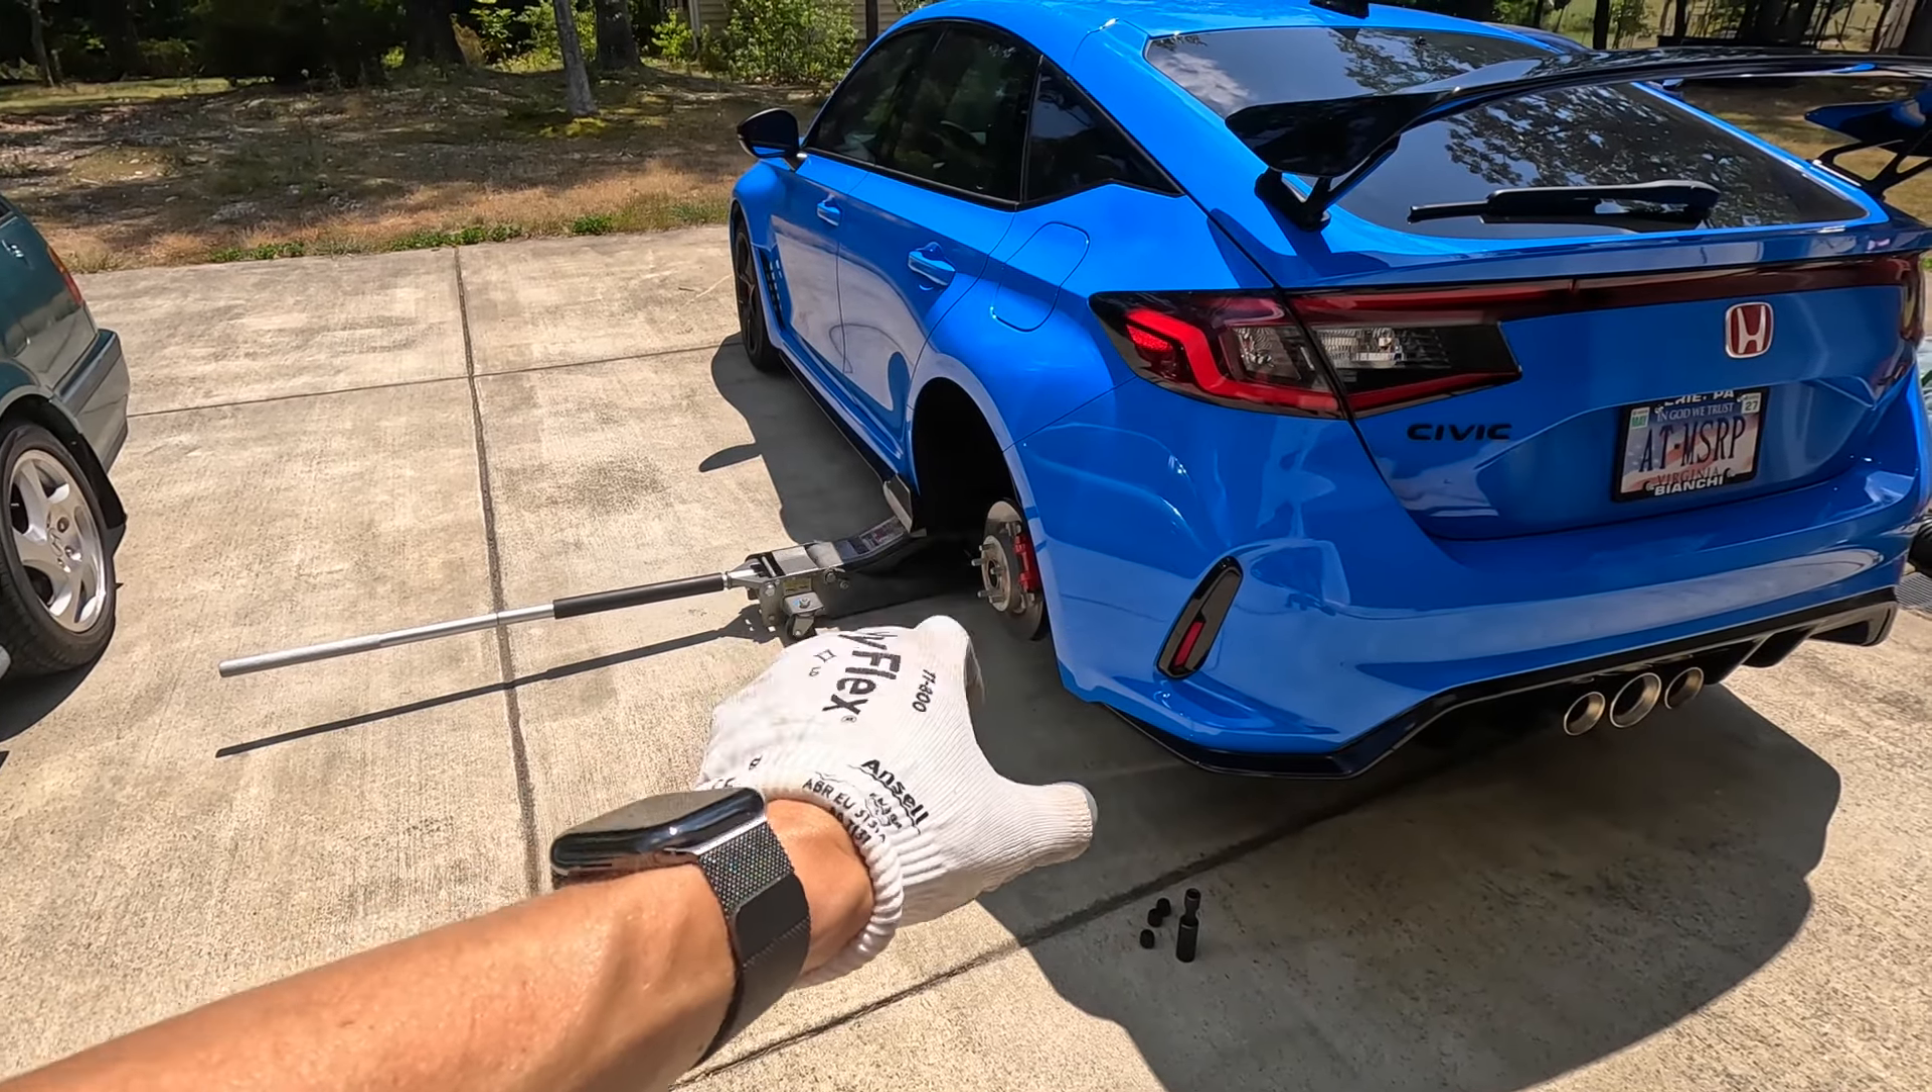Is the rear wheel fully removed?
Yes.